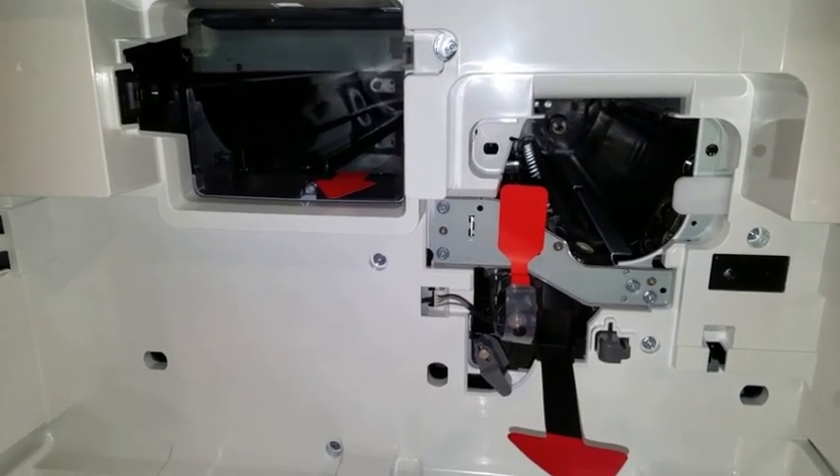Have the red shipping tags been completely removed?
No.